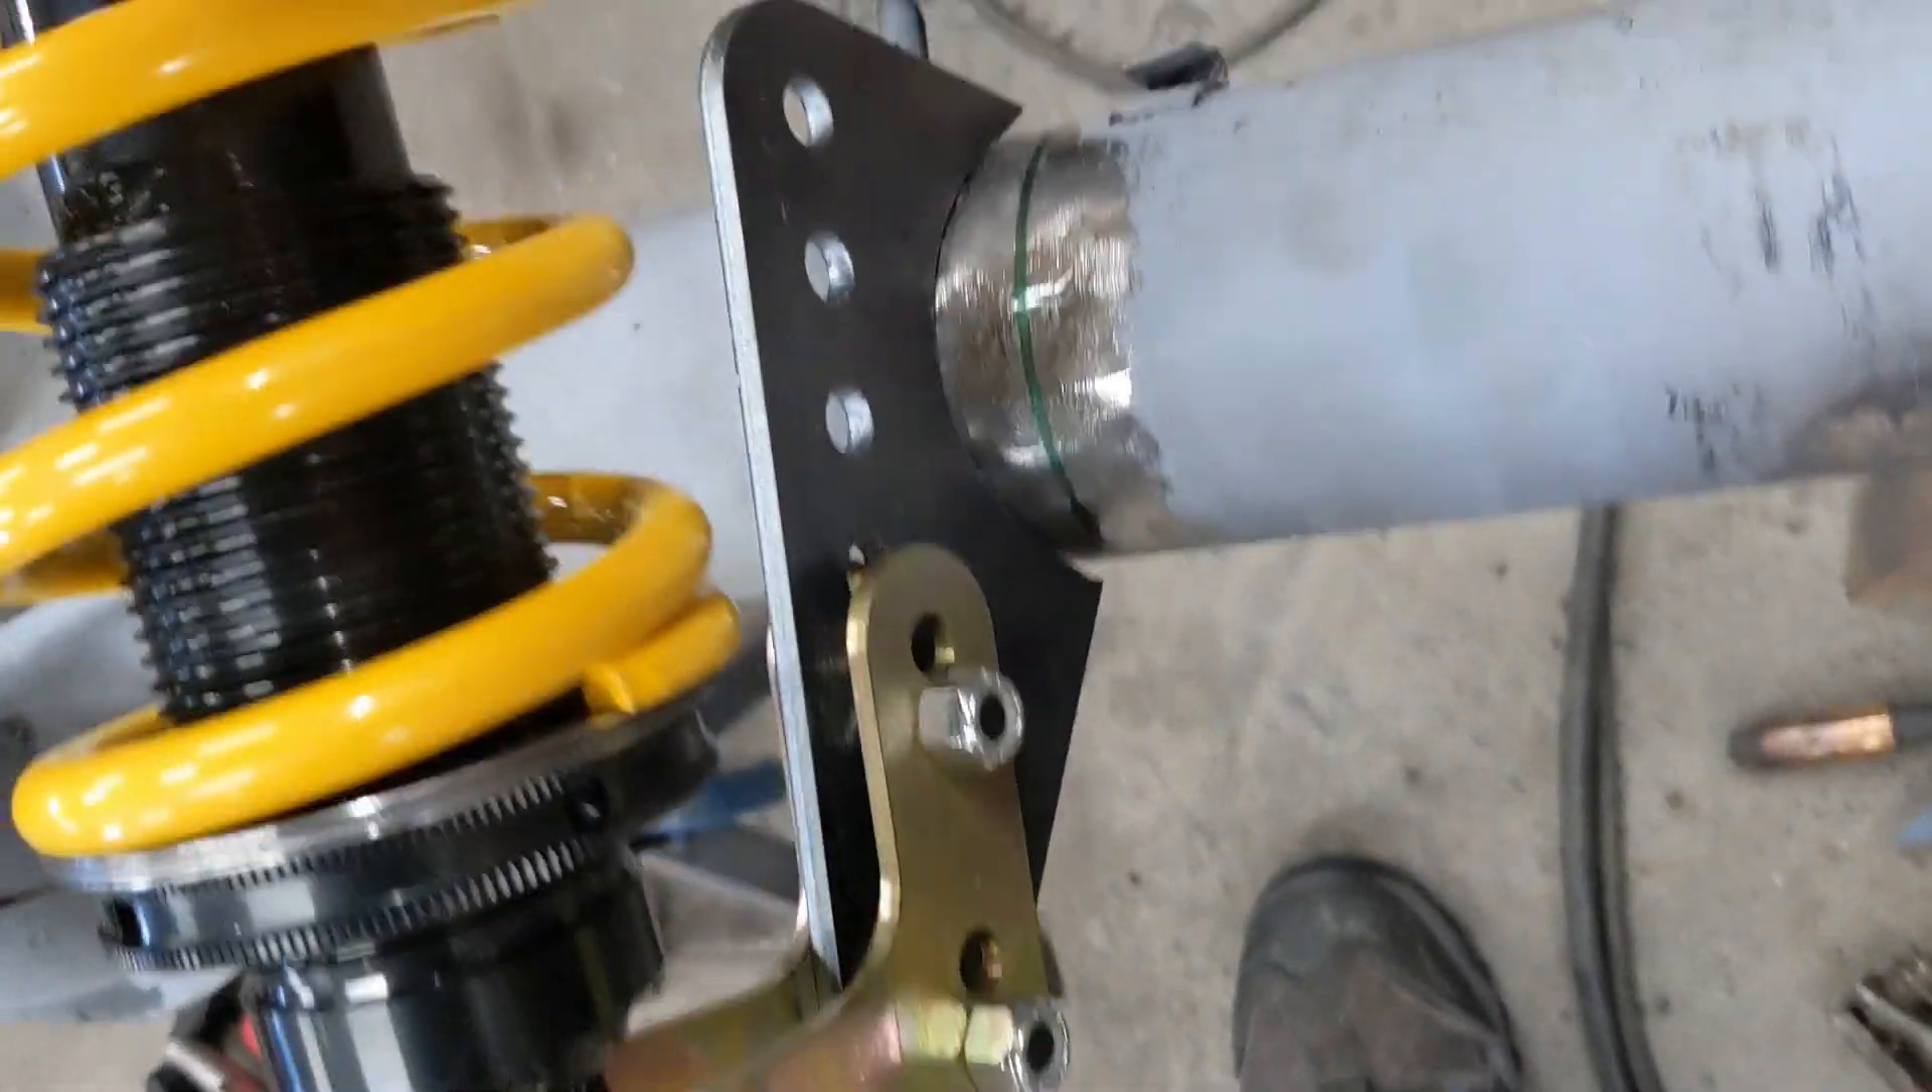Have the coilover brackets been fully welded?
No.